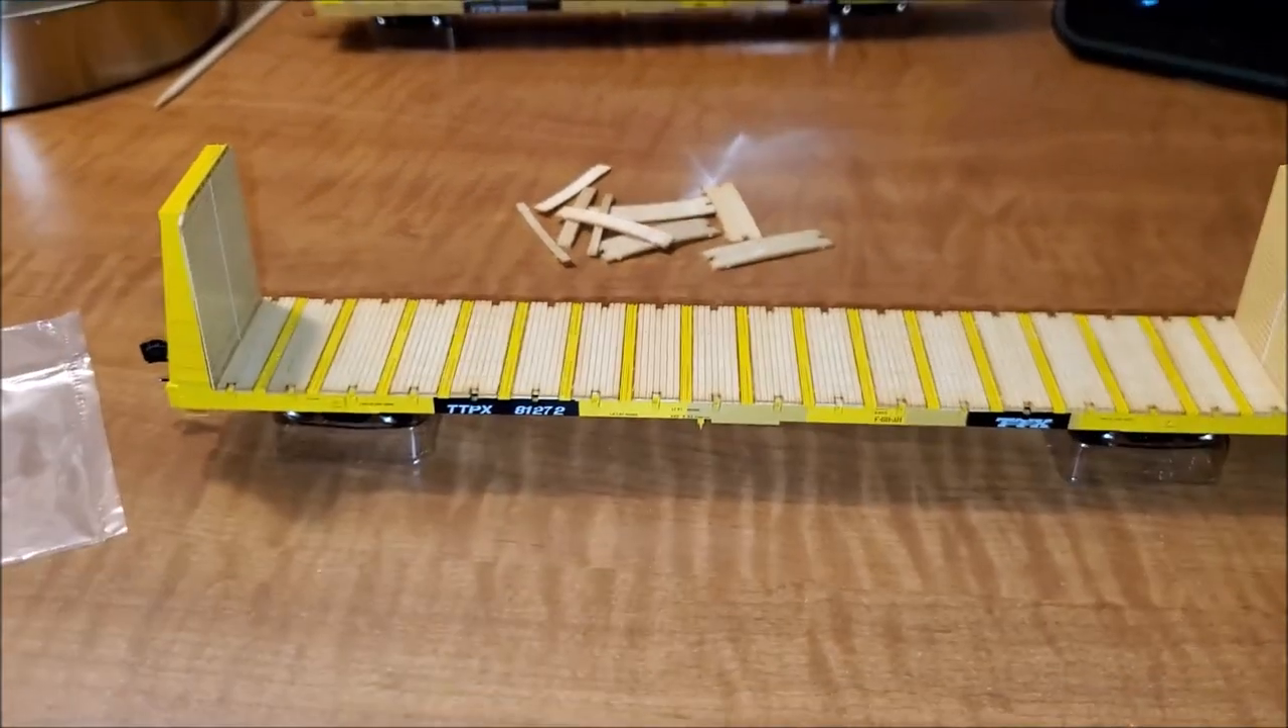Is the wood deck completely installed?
Yes.